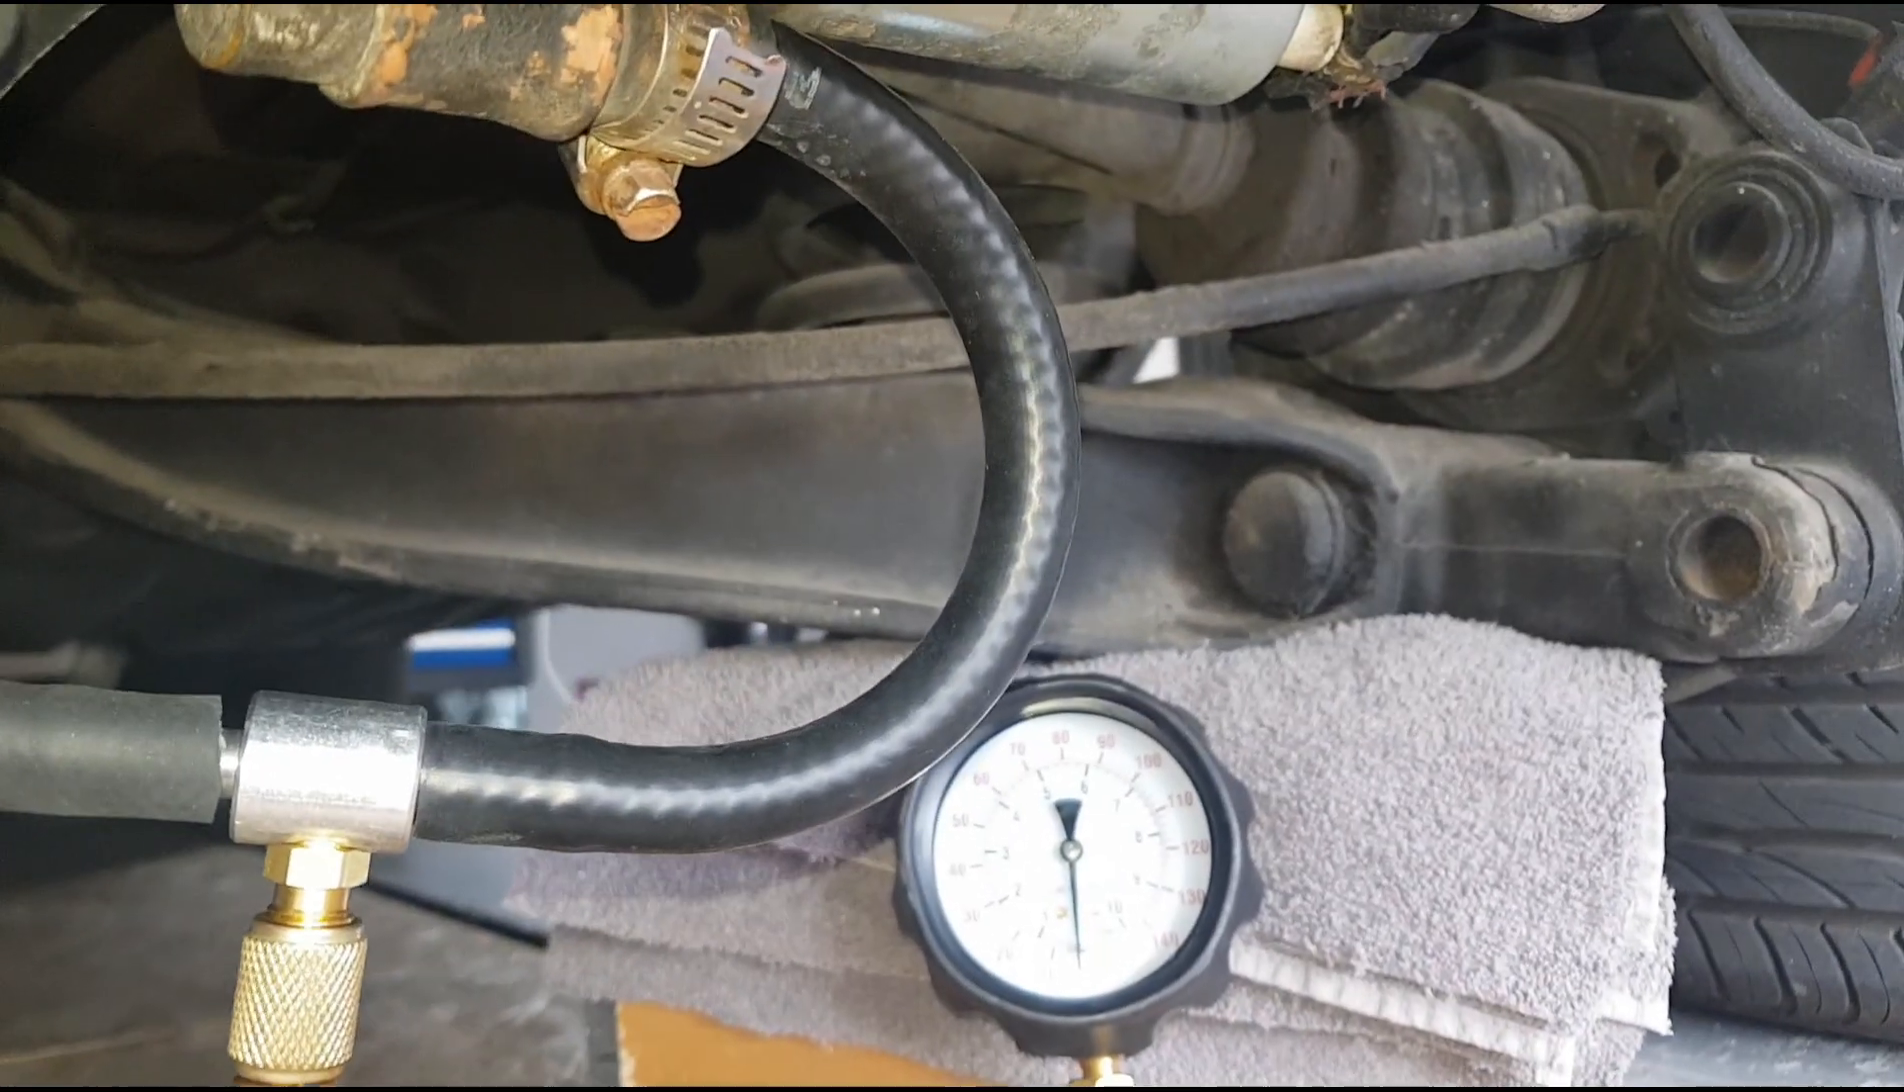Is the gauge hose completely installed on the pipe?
Yes.